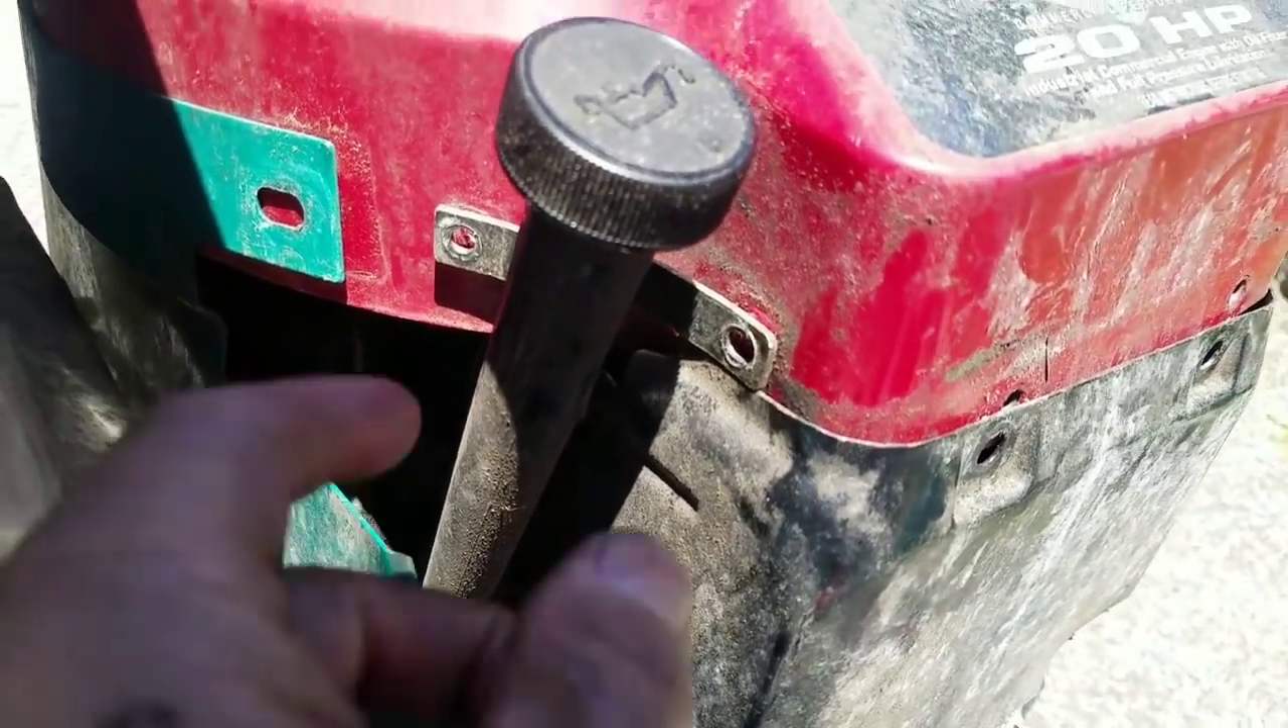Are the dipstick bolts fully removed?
Yes.